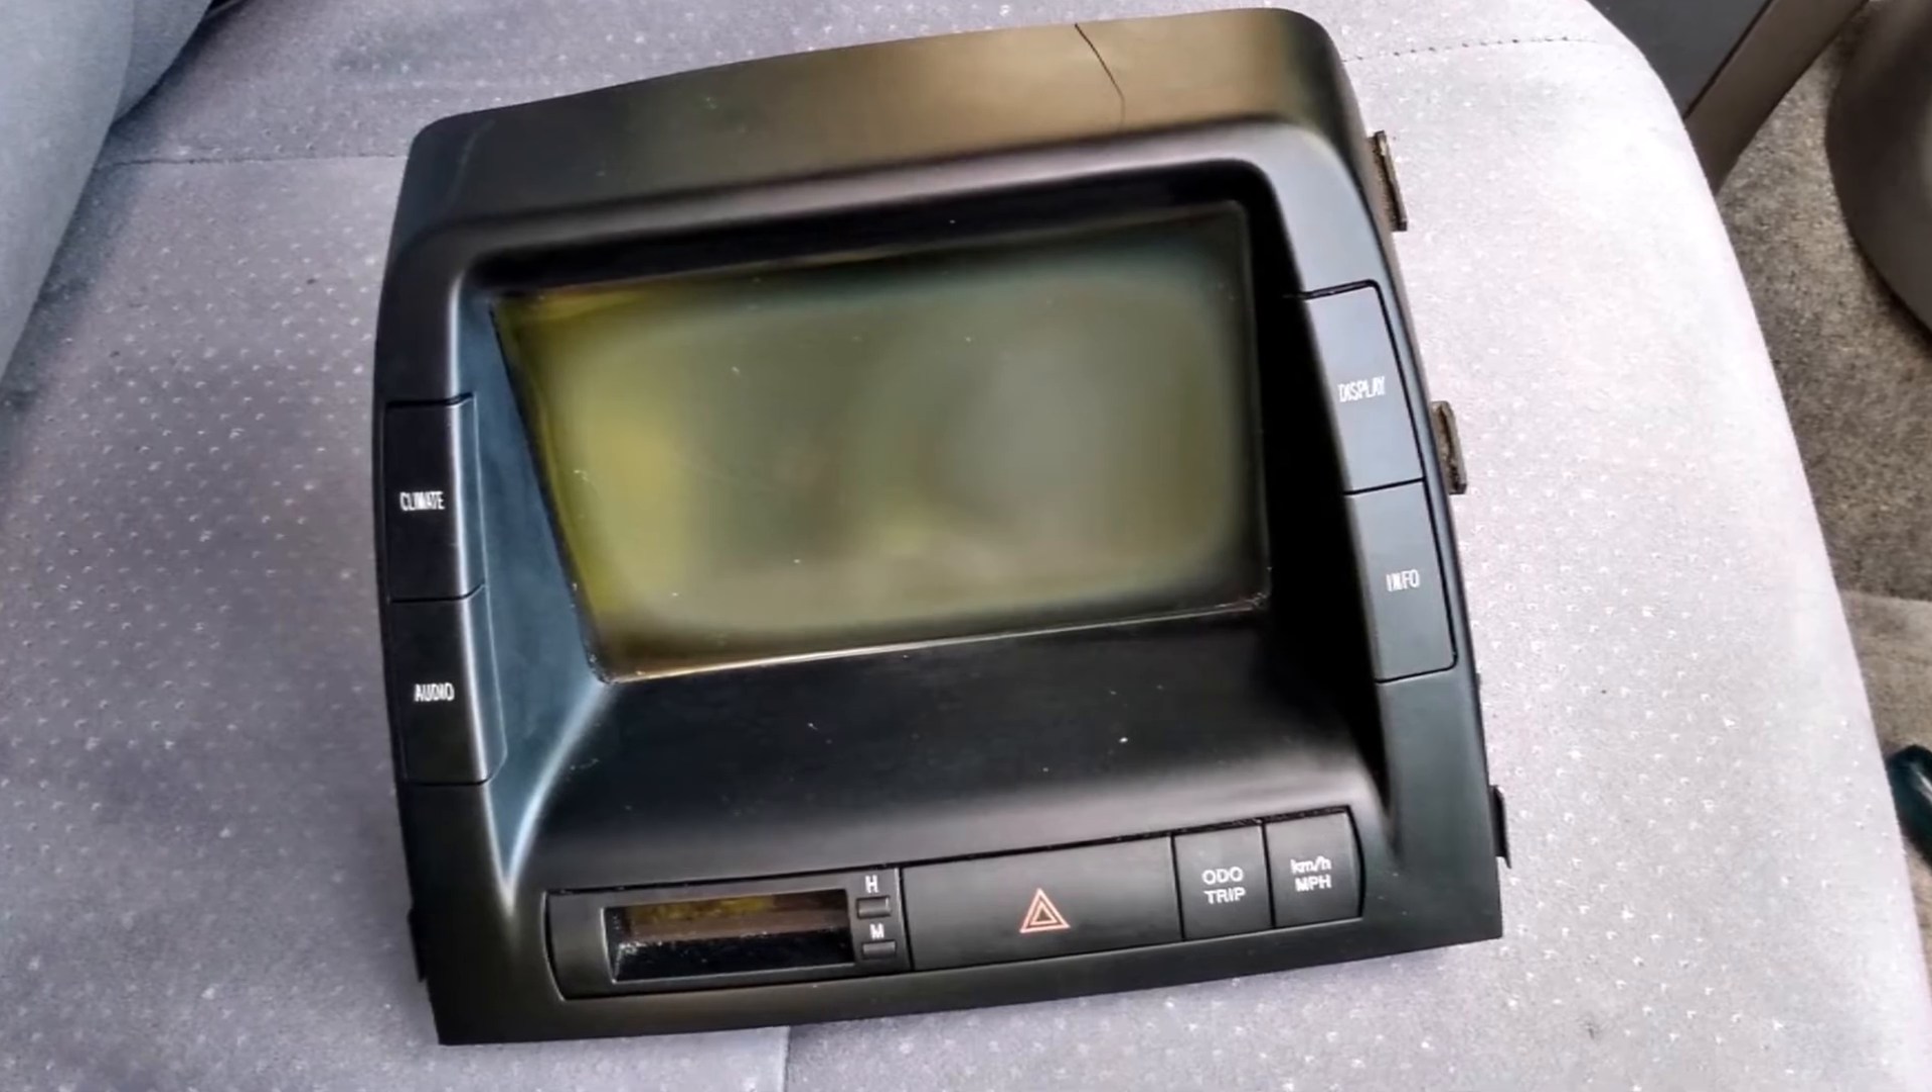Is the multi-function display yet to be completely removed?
No.